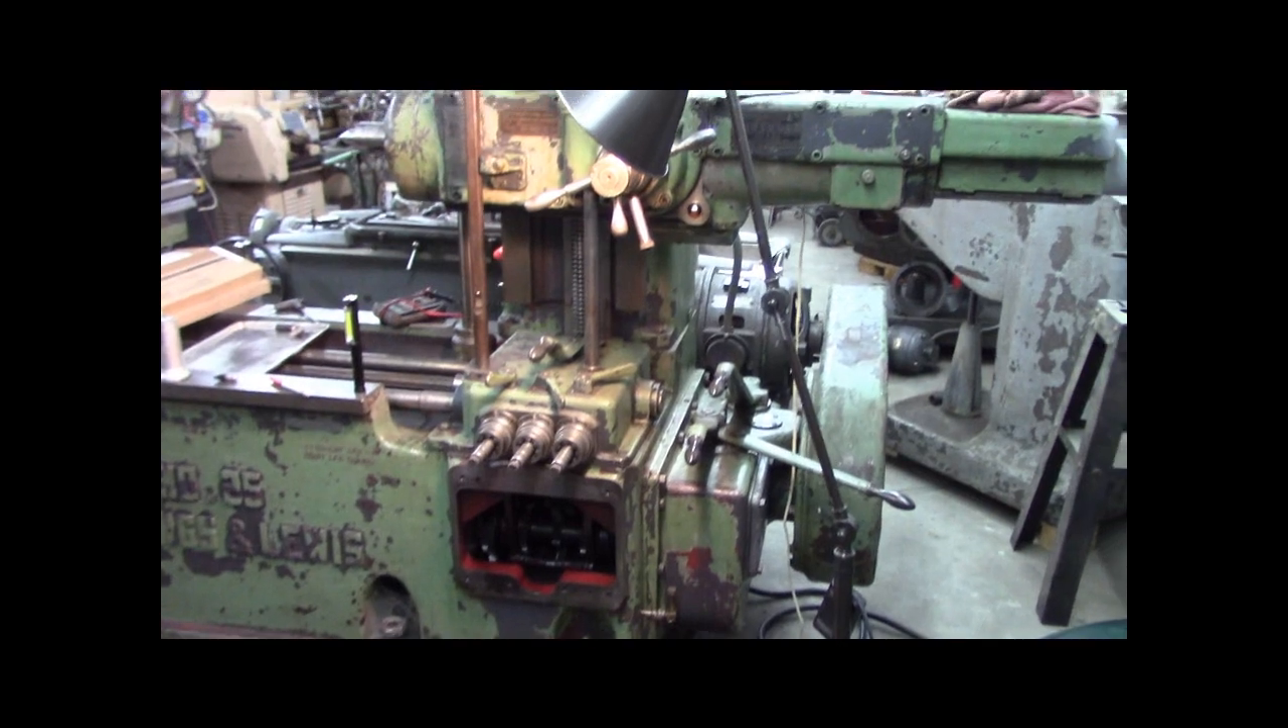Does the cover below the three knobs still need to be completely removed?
No.